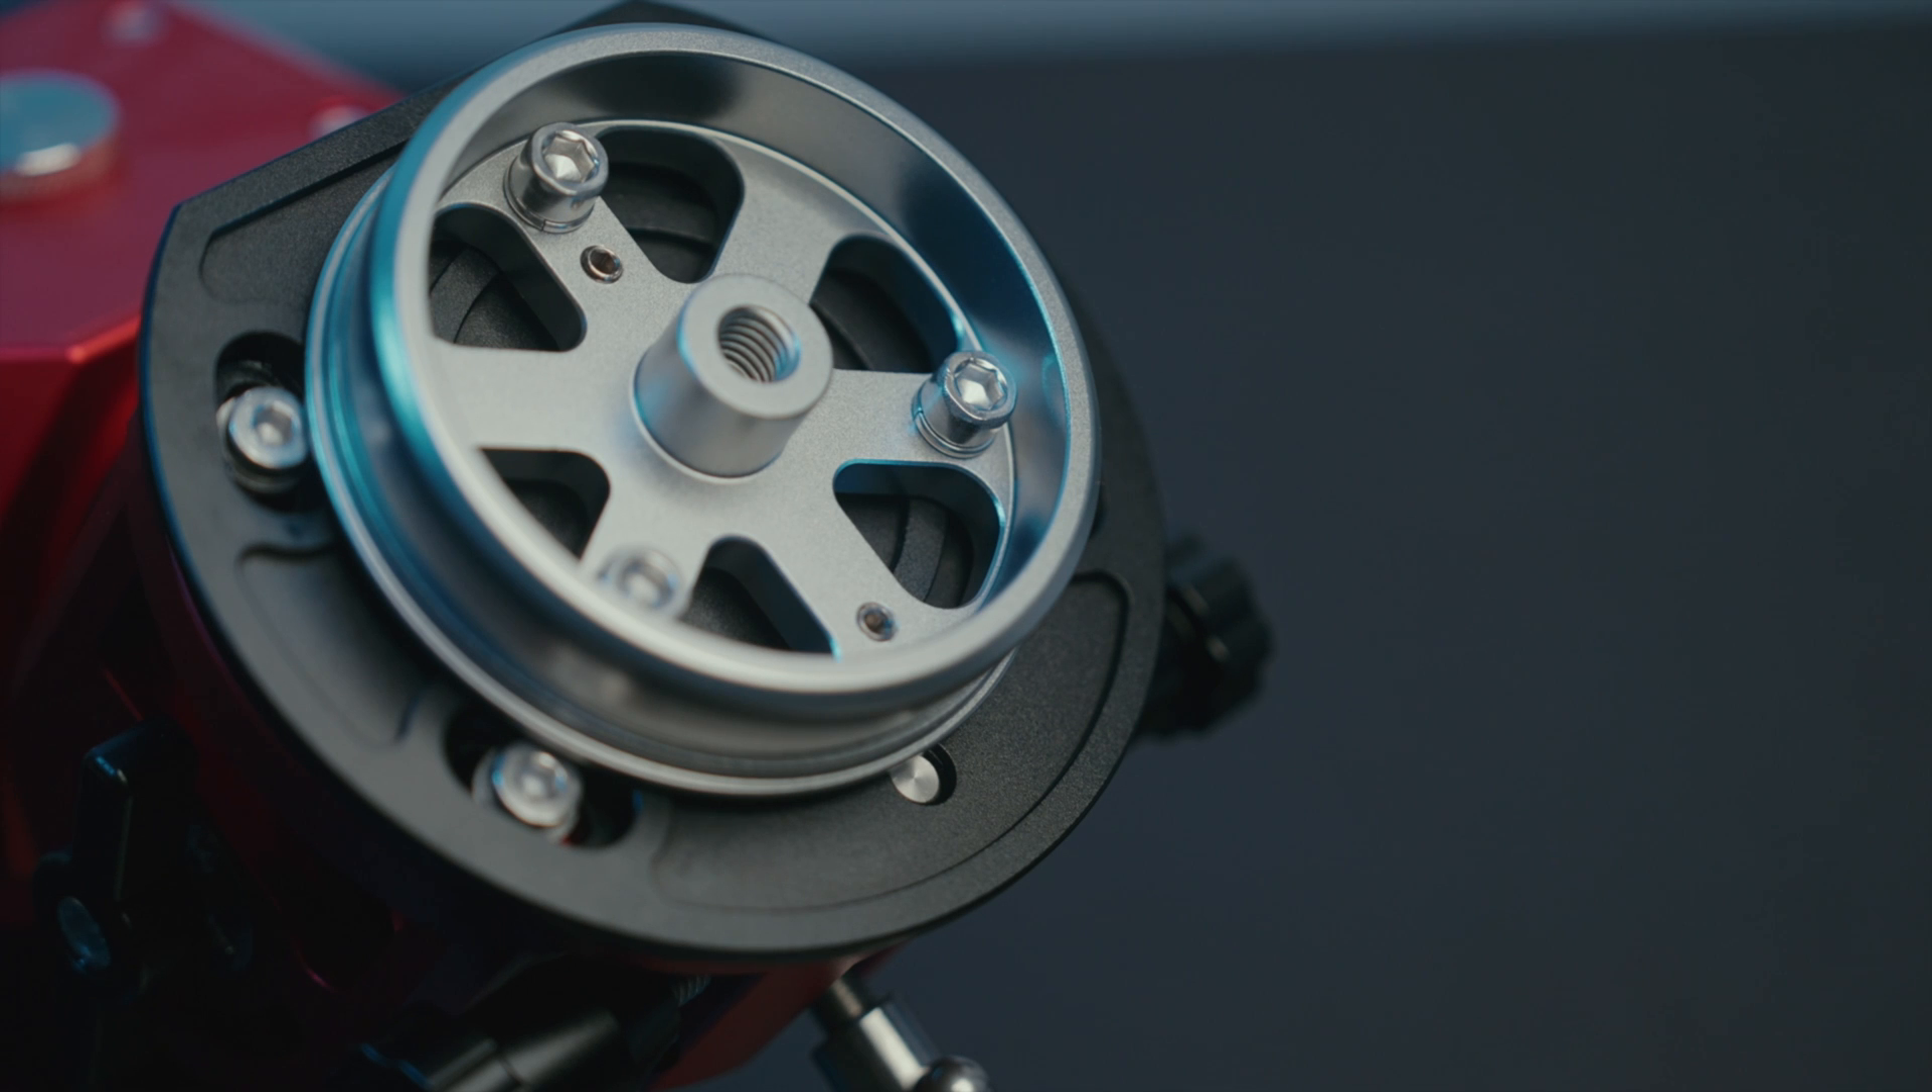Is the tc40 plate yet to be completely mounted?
No.